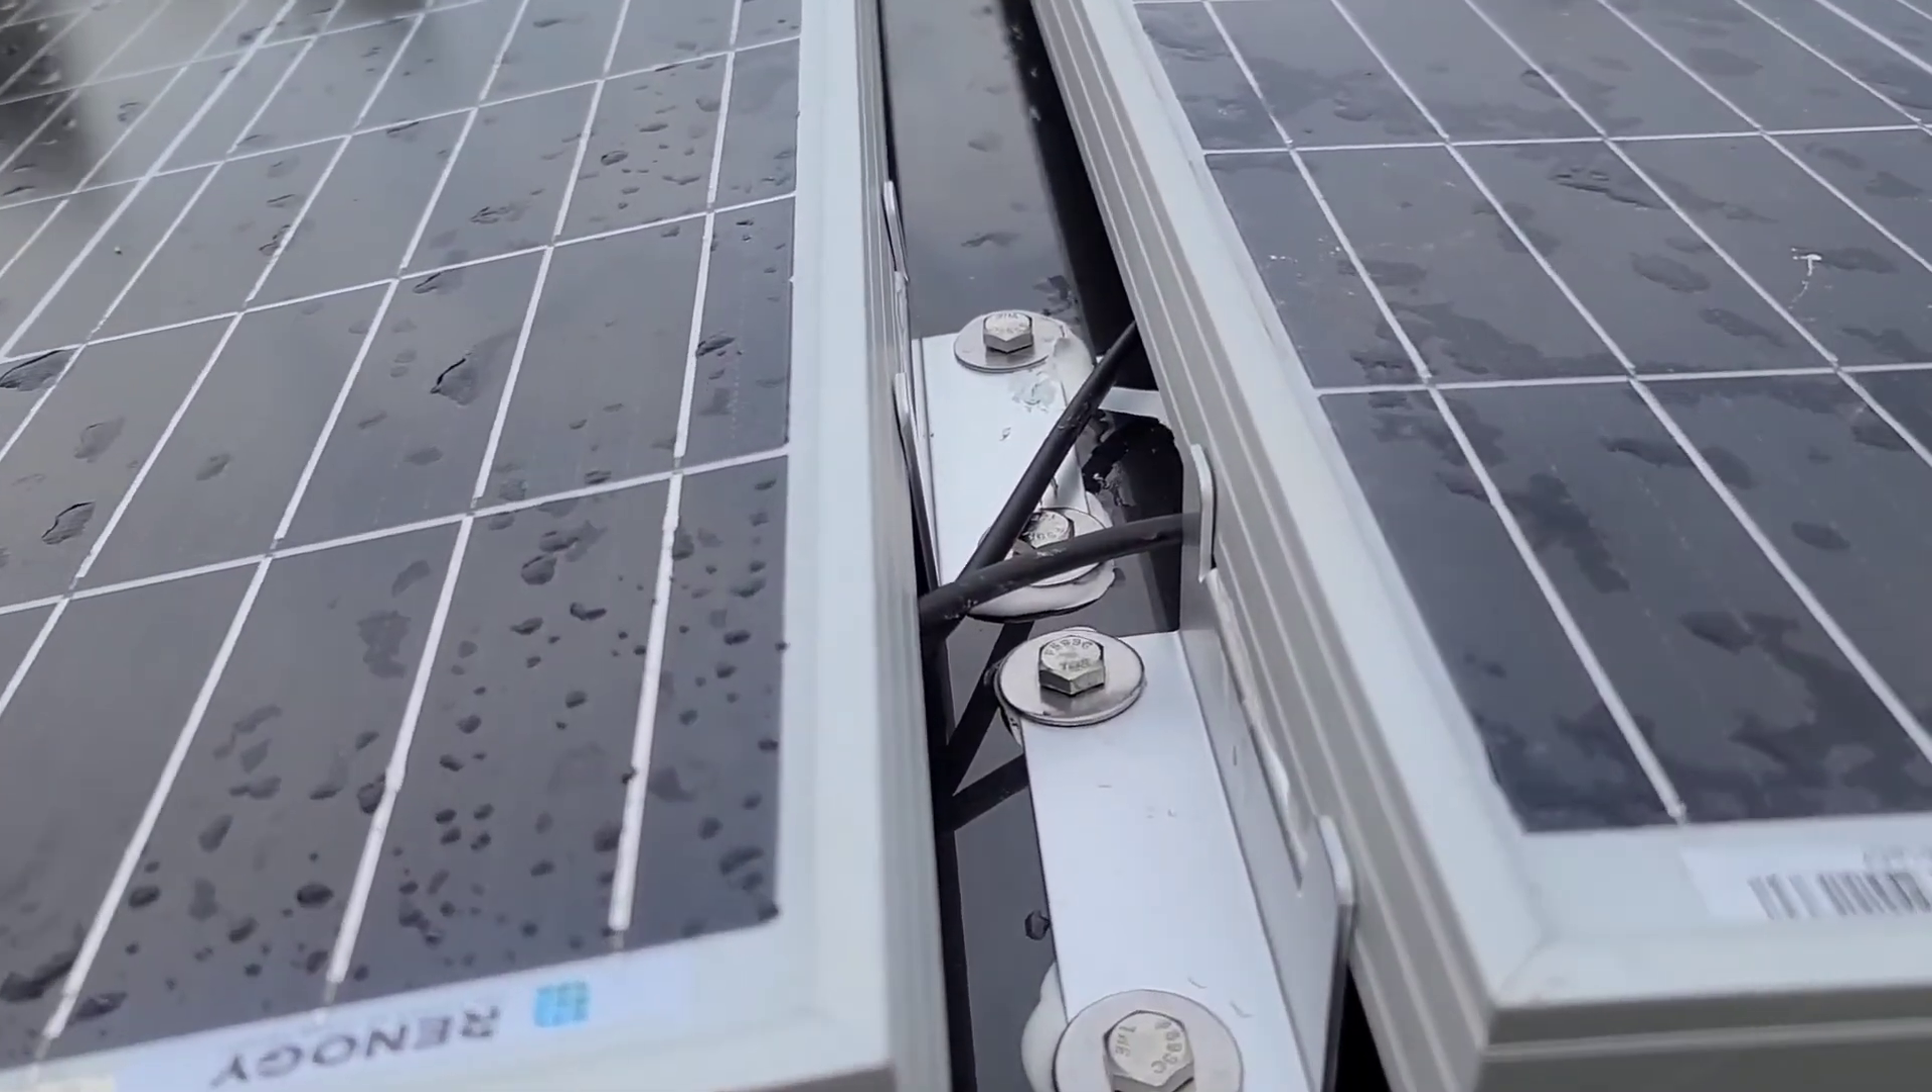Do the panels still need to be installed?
No.